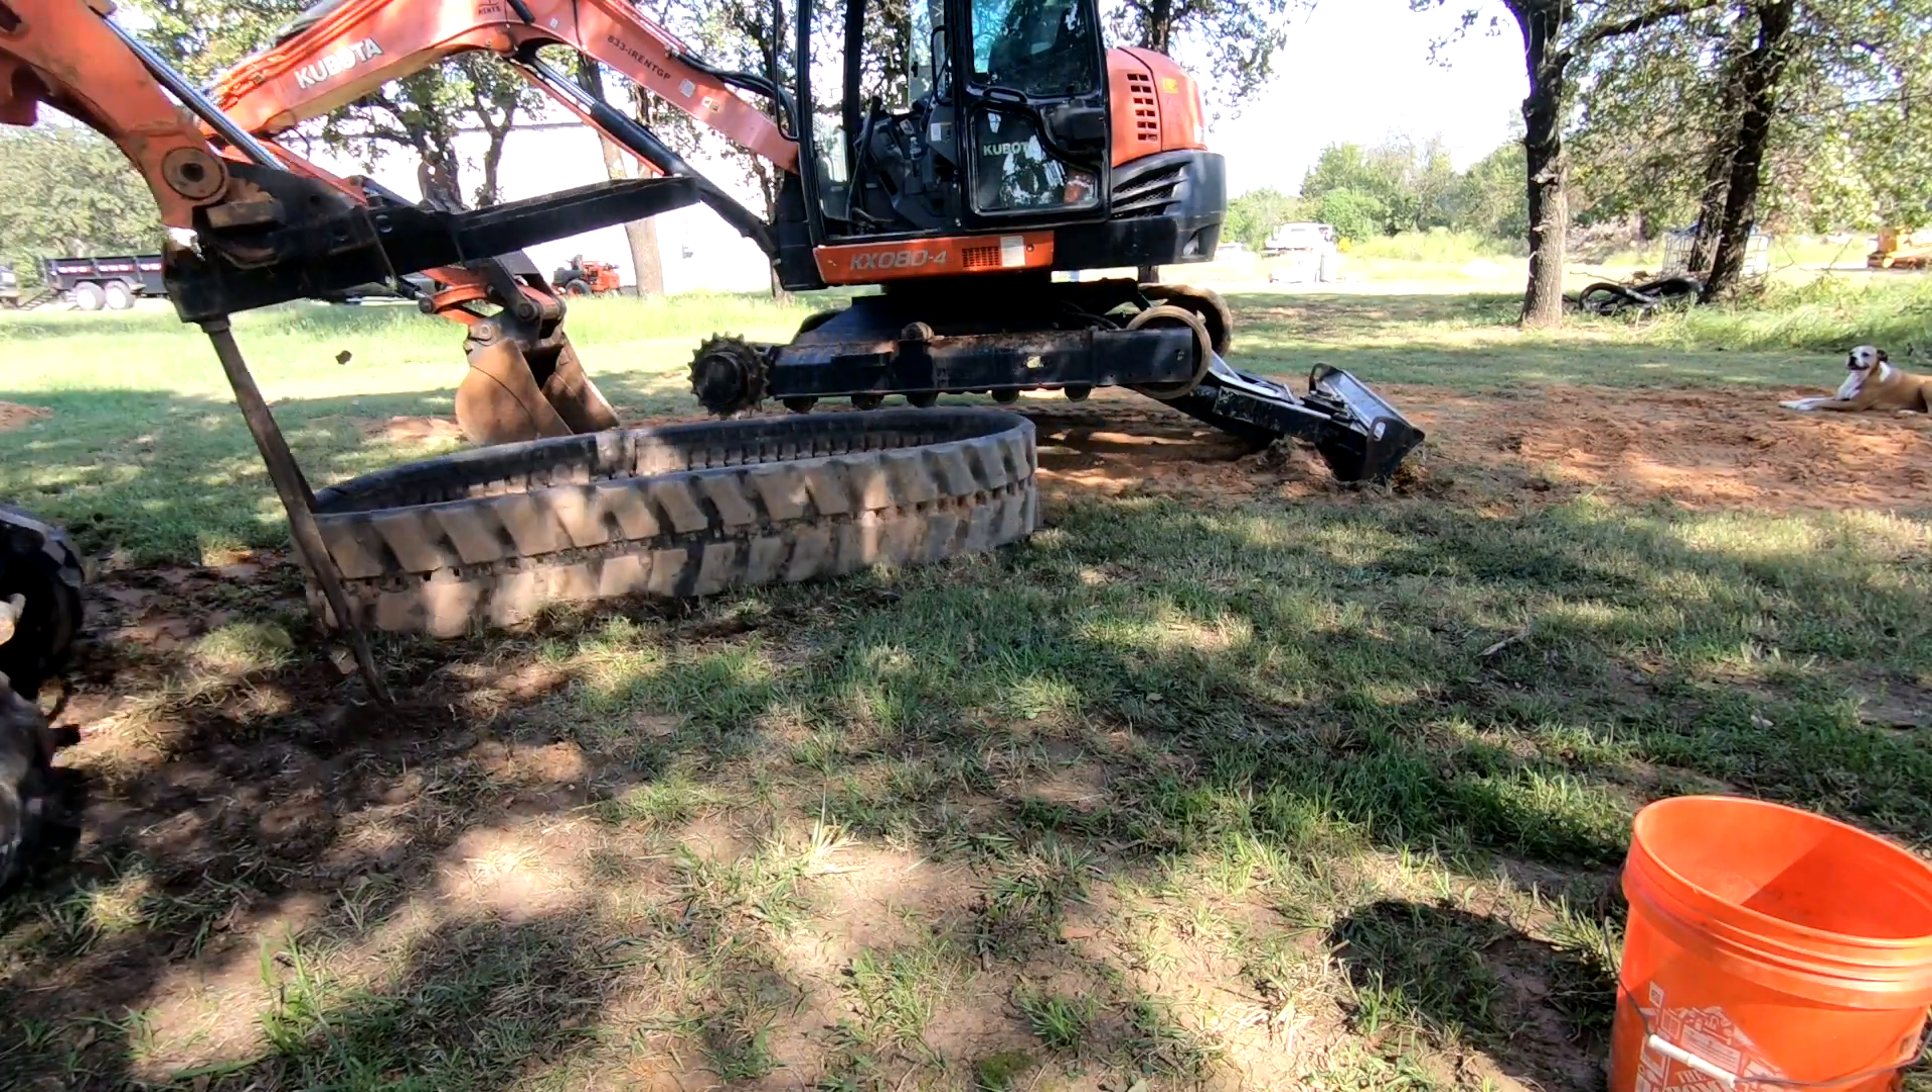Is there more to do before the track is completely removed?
No.